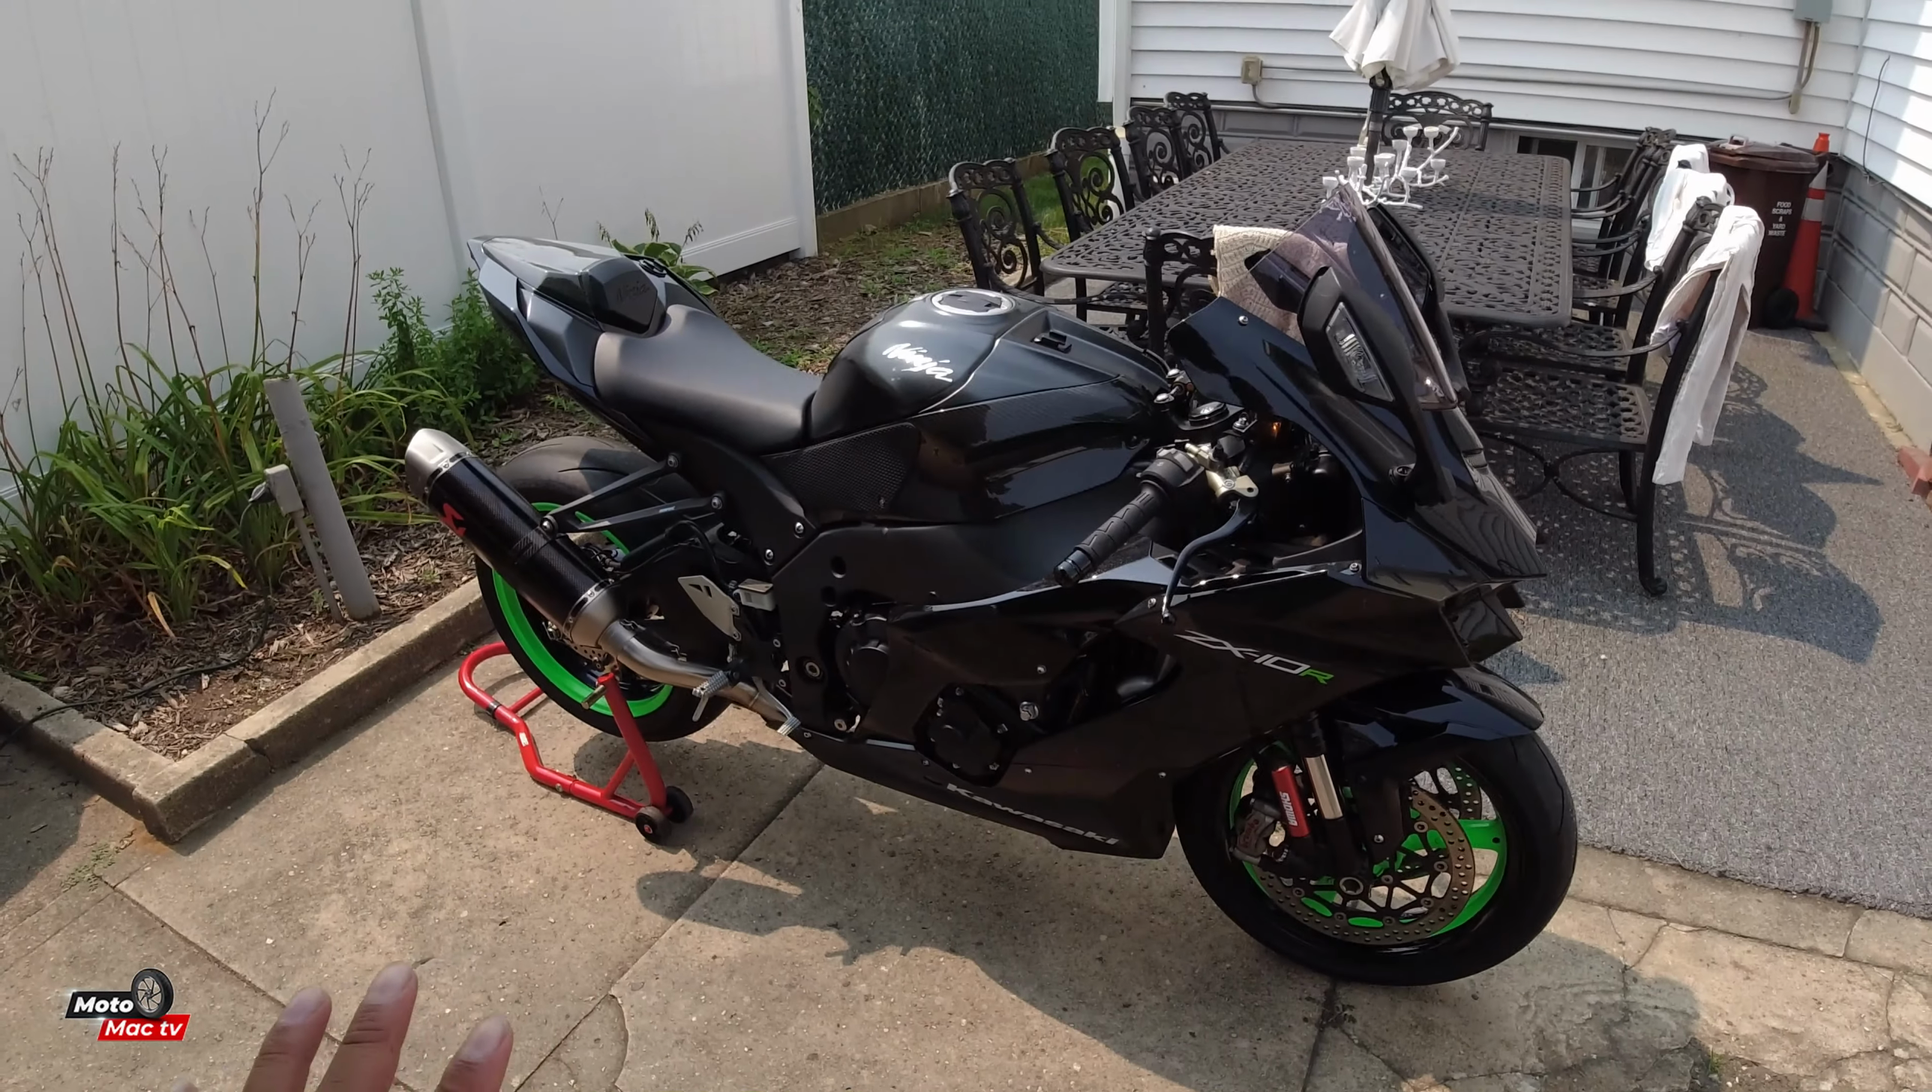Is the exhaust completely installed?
Yes.